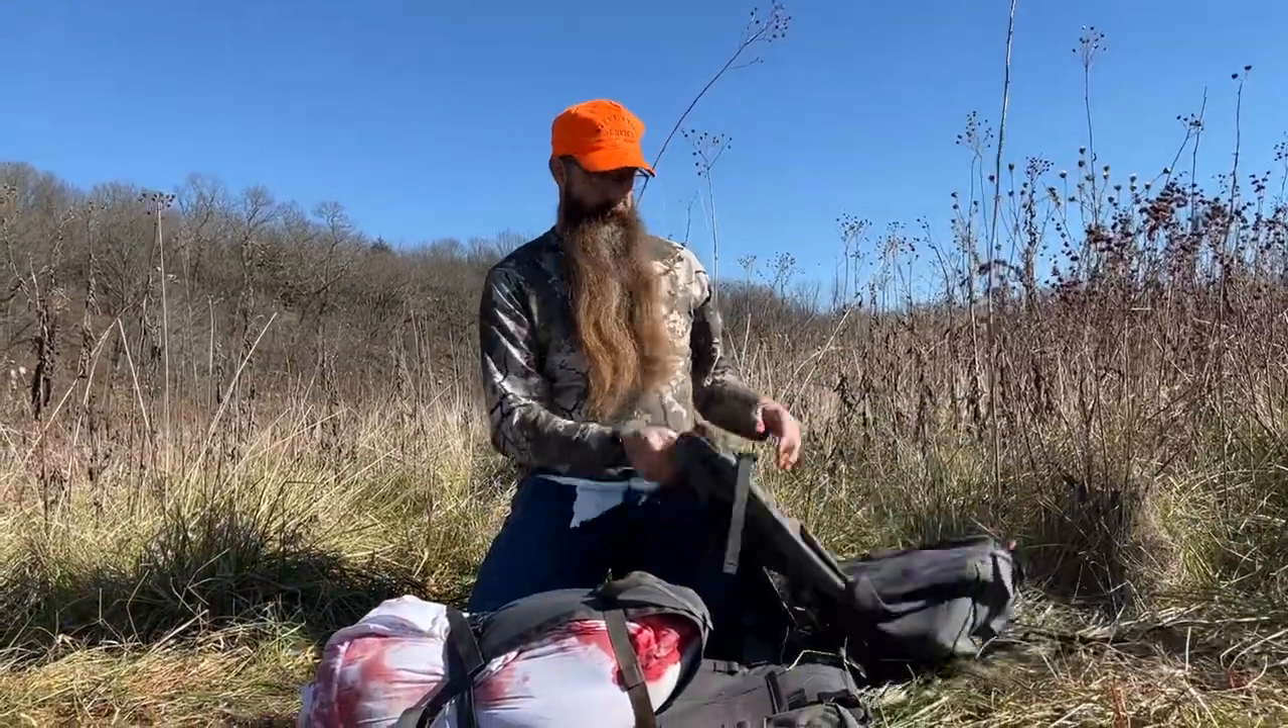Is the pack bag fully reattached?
No.